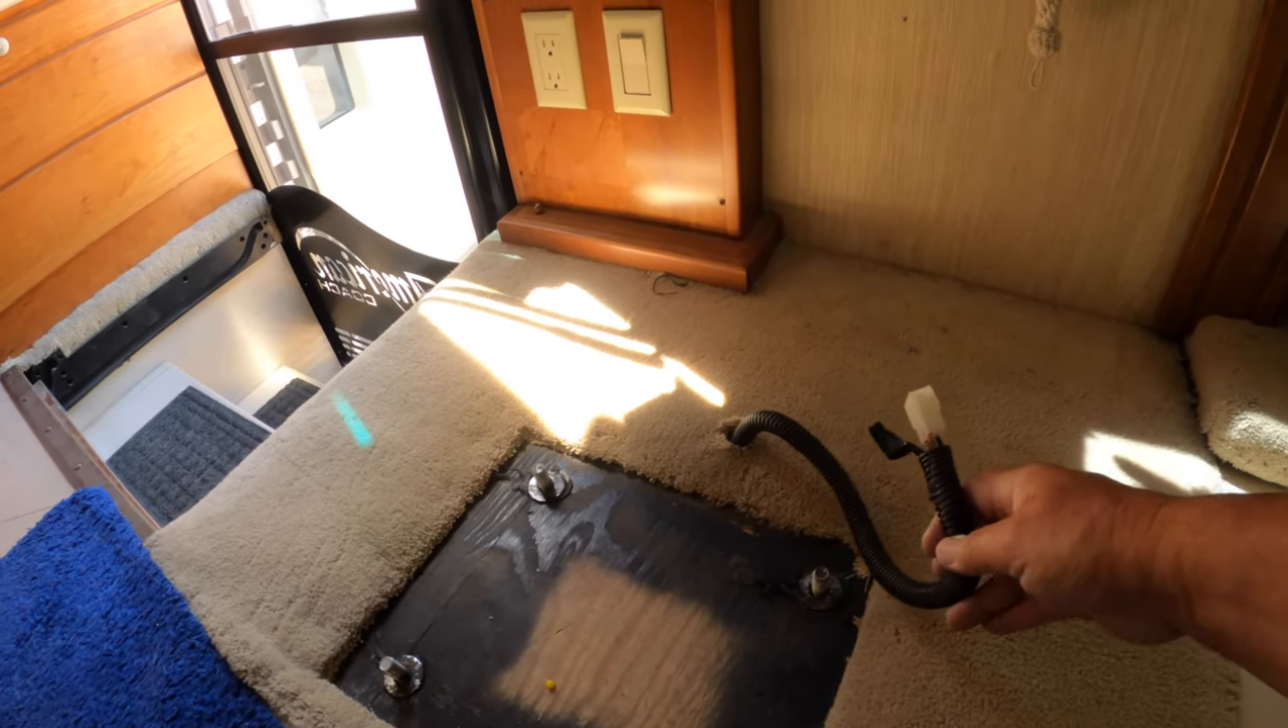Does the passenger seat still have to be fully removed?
No.